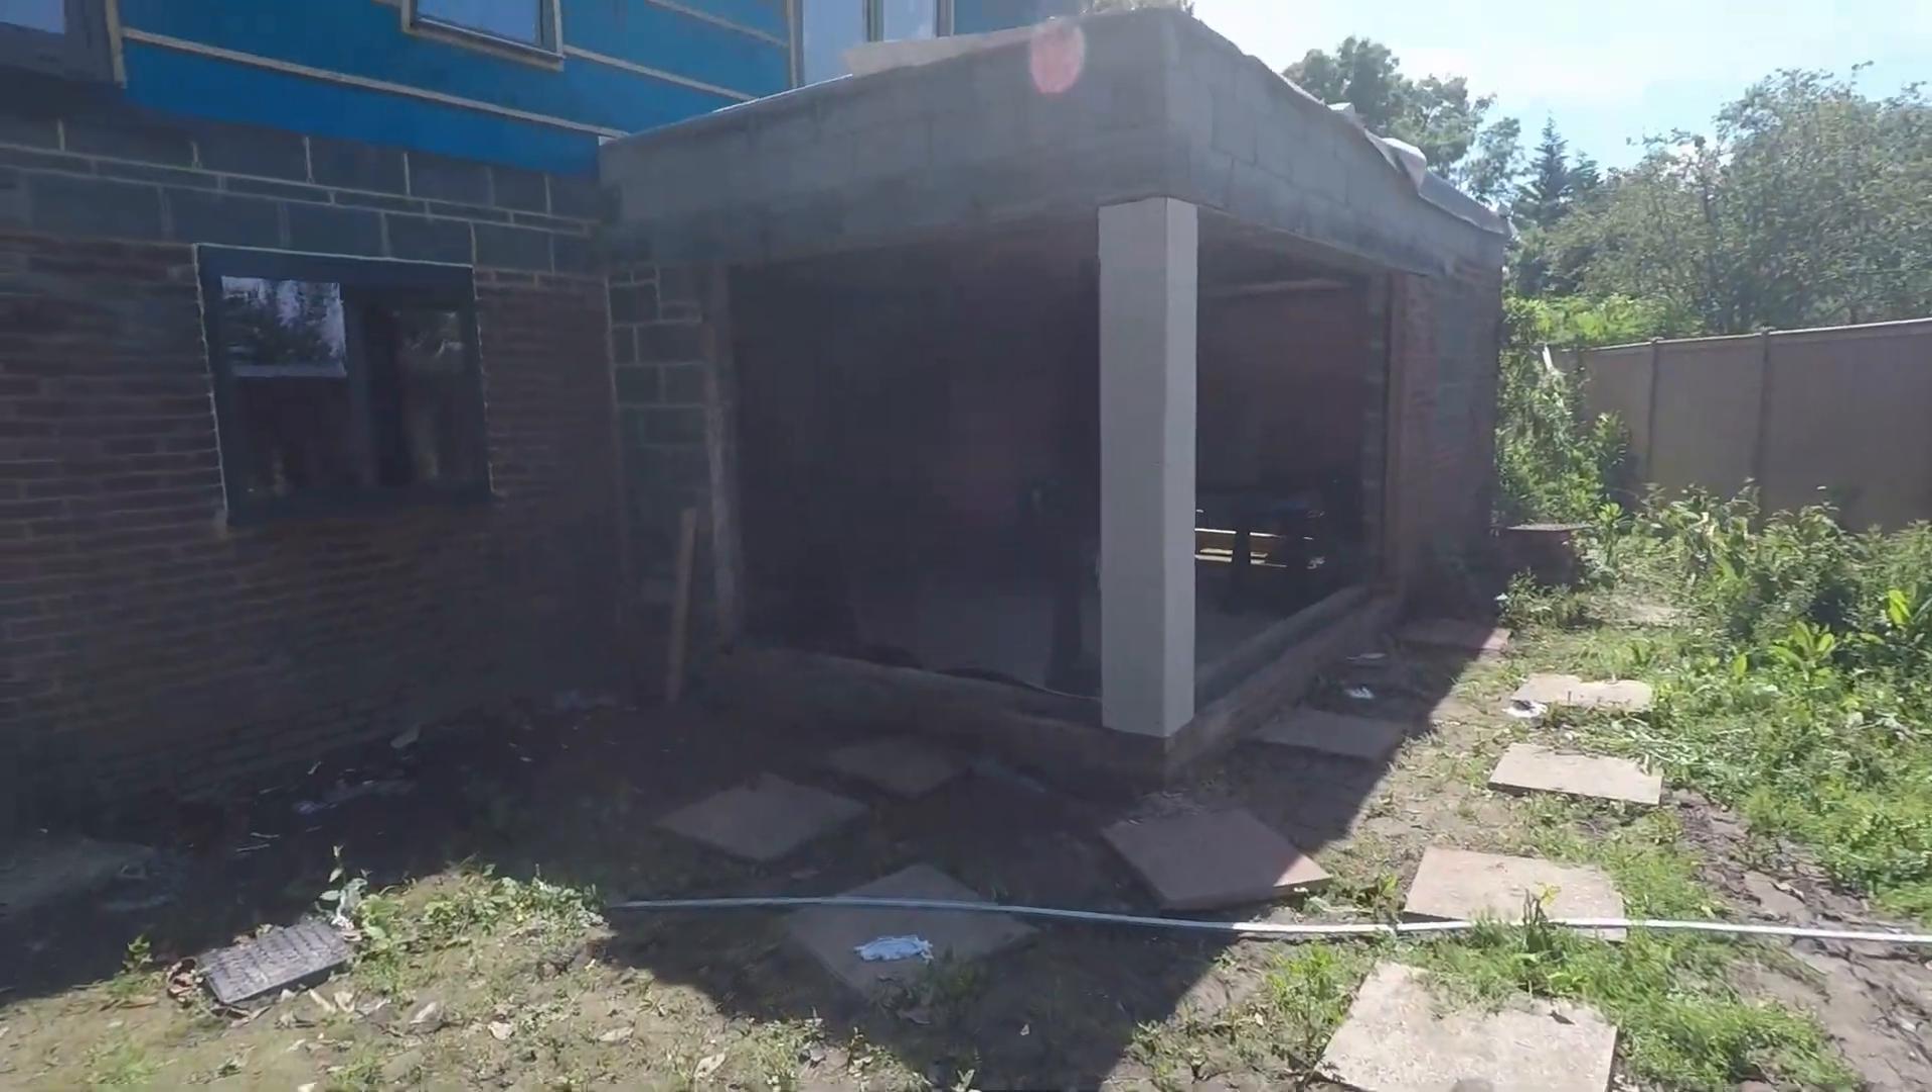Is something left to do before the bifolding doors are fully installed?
Yes.